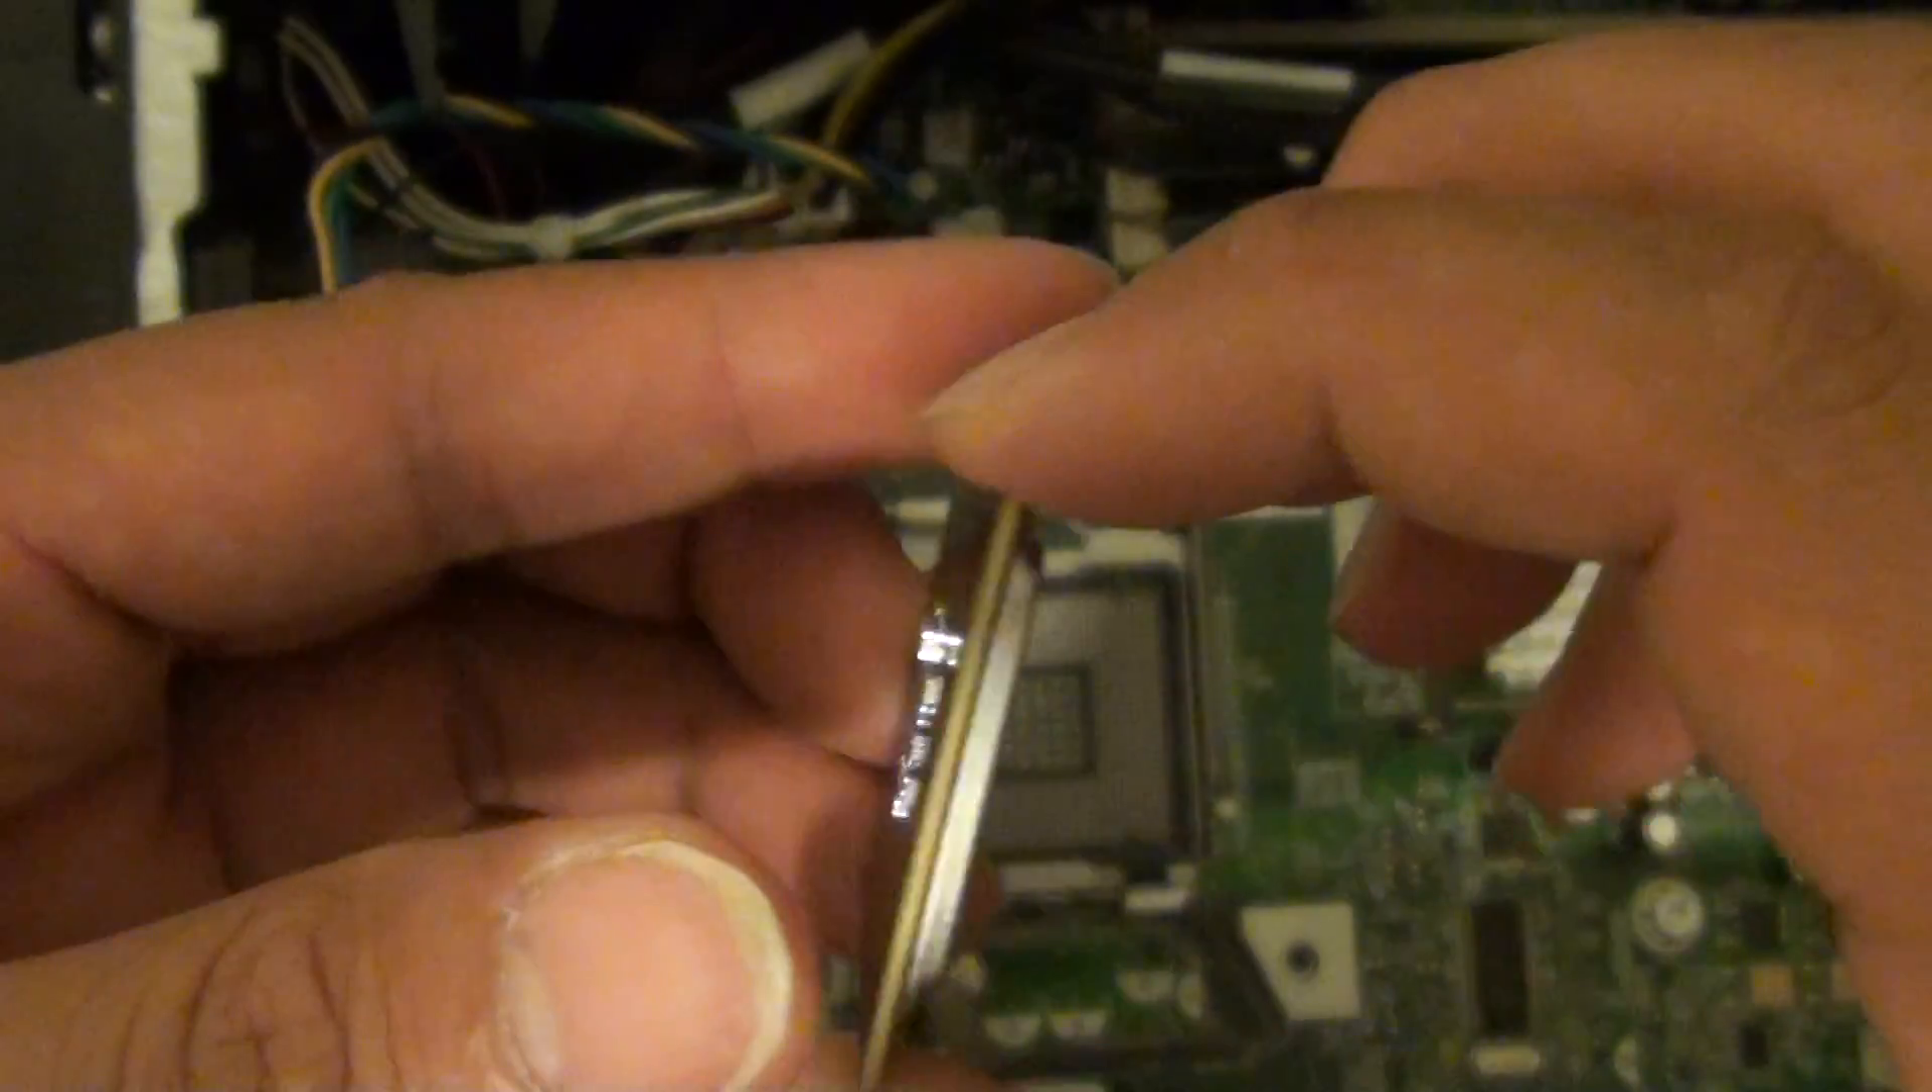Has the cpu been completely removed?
Yes.